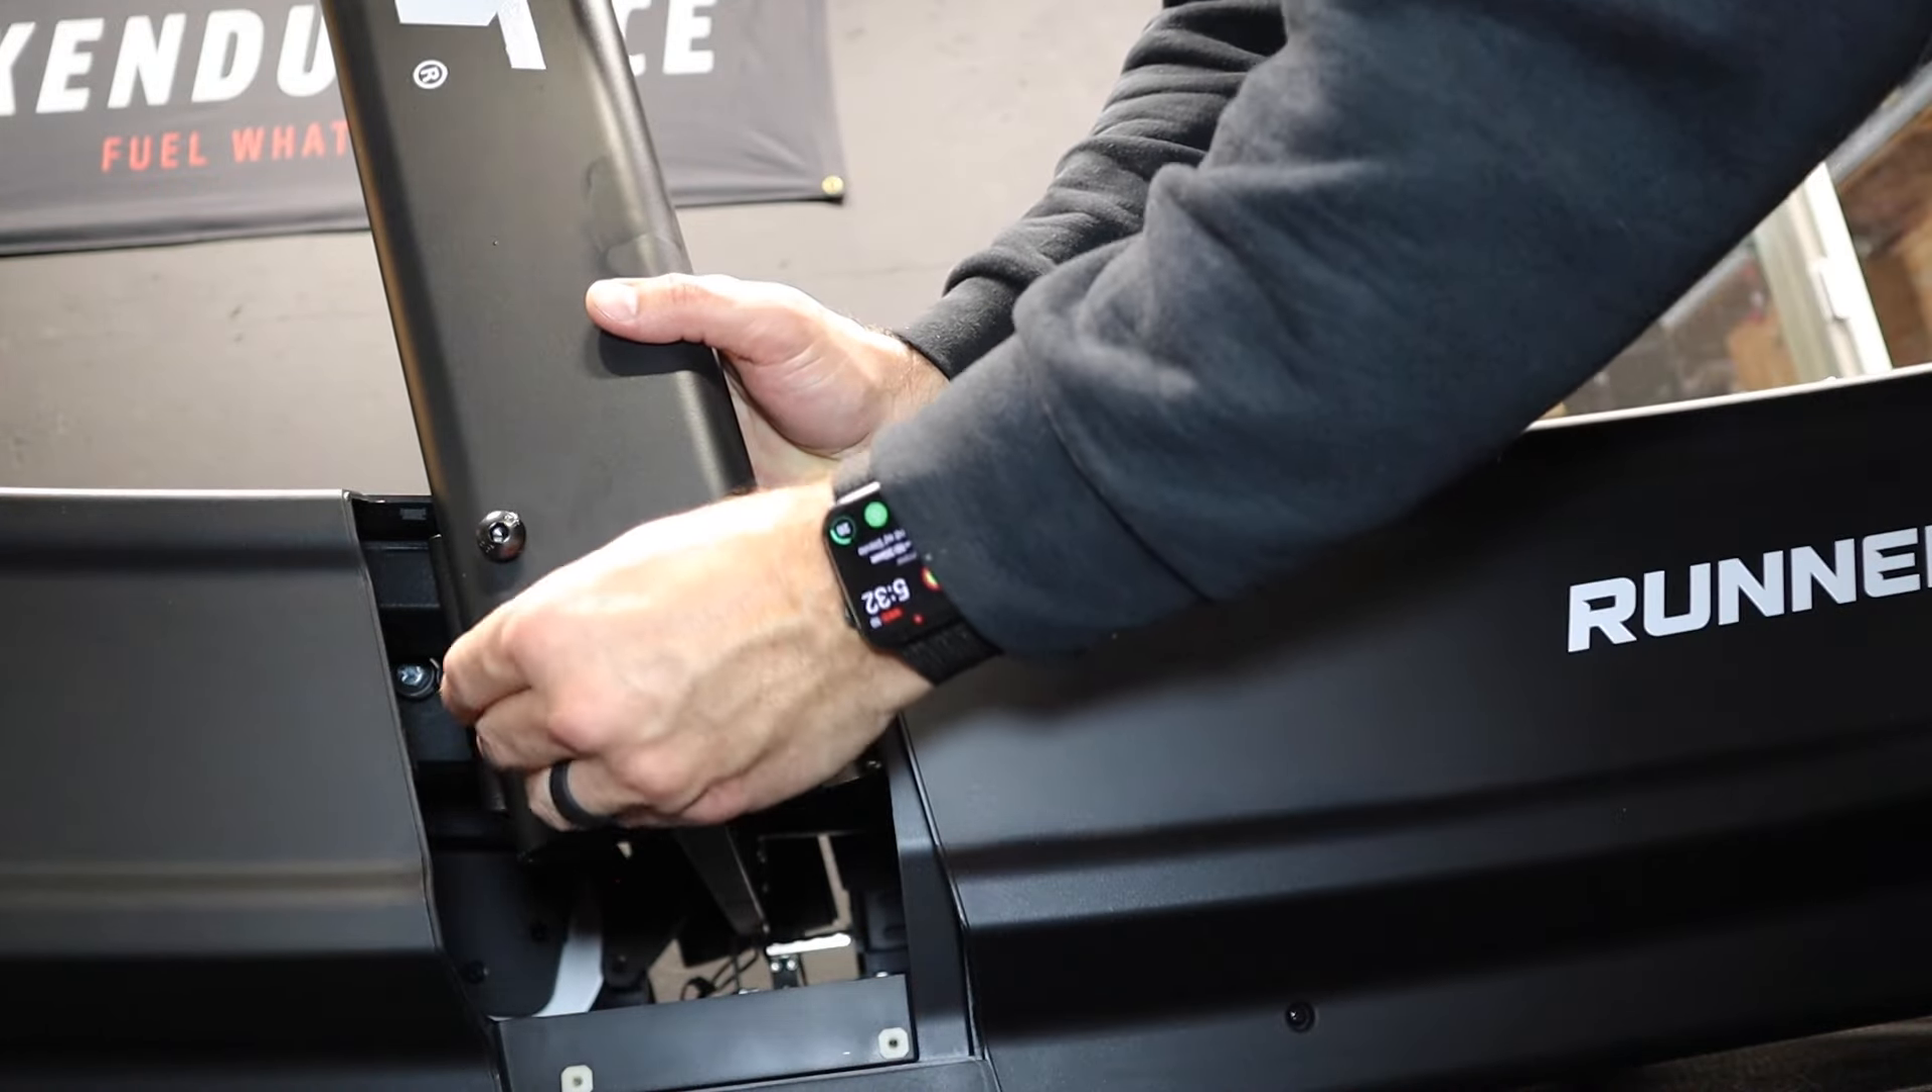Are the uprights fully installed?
No.